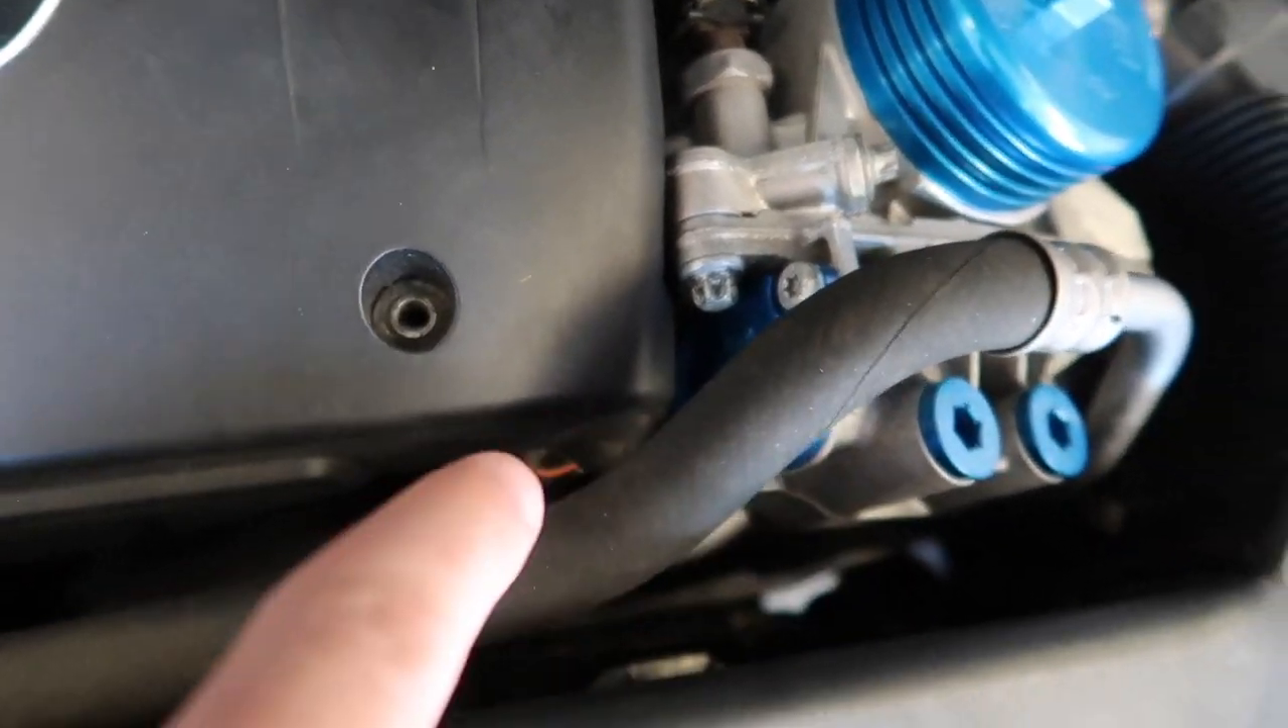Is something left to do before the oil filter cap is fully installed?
No.